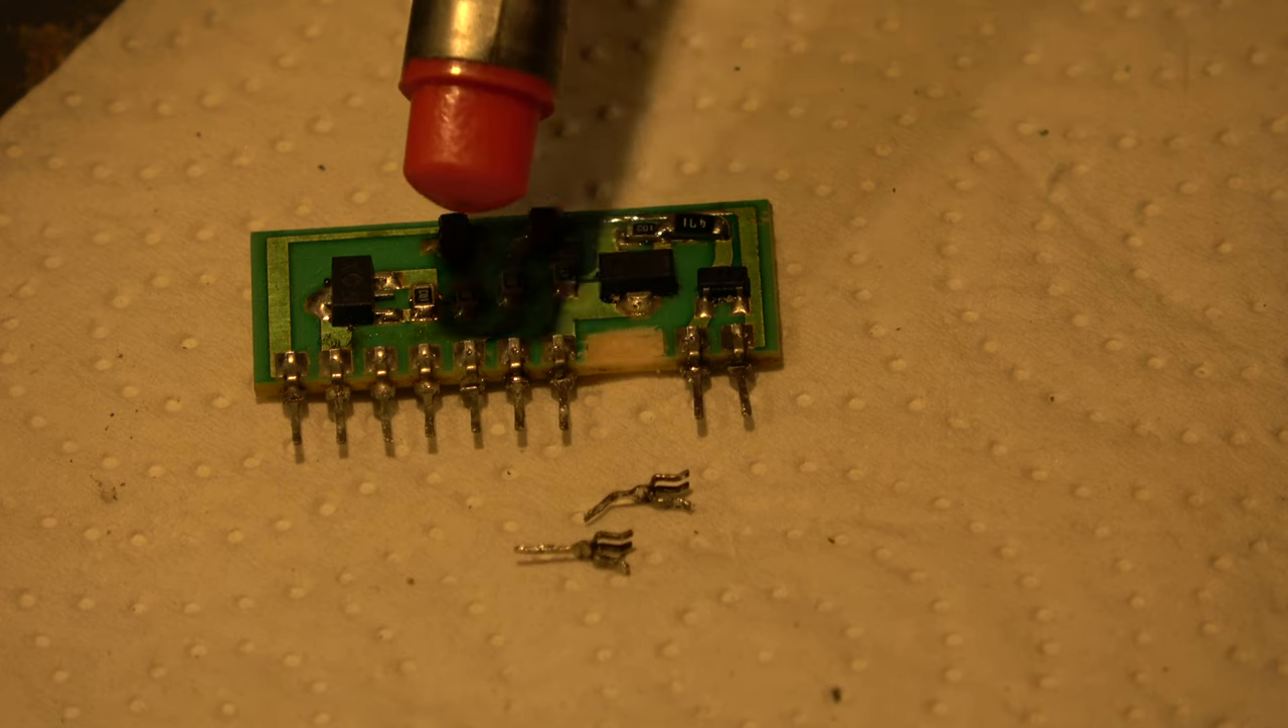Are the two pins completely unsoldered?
Yes.